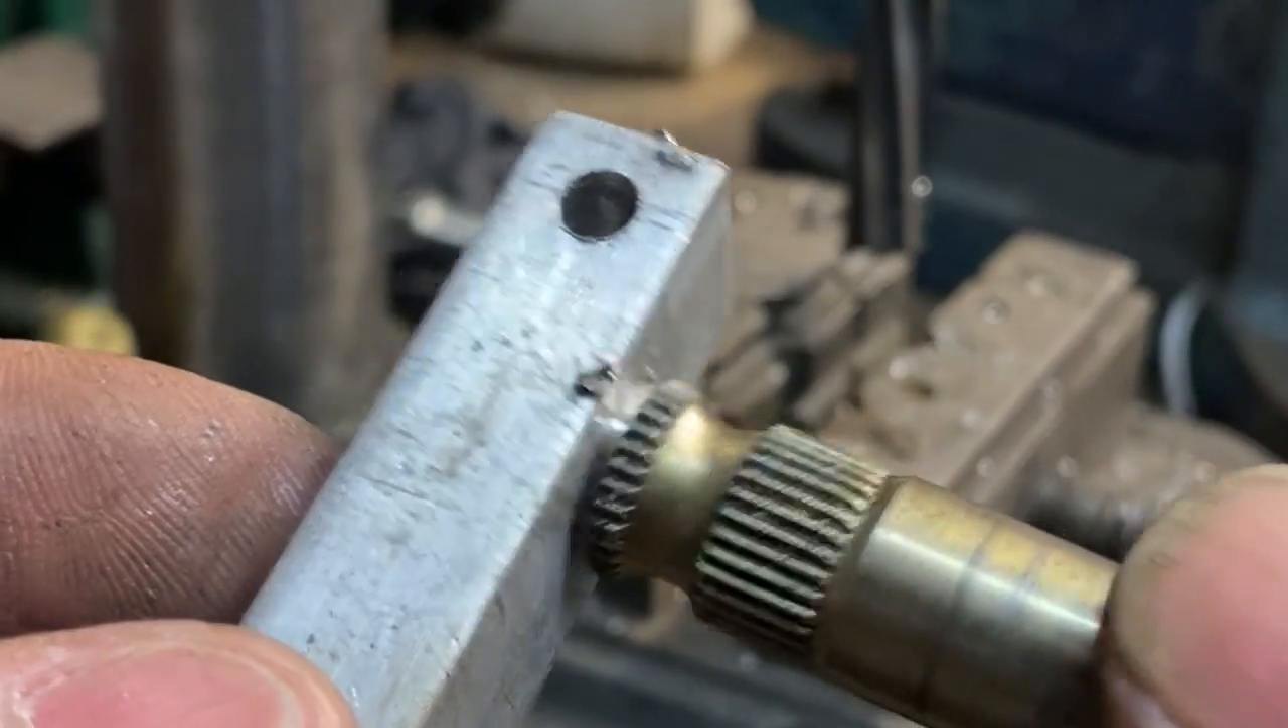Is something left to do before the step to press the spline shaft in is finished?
Yes.